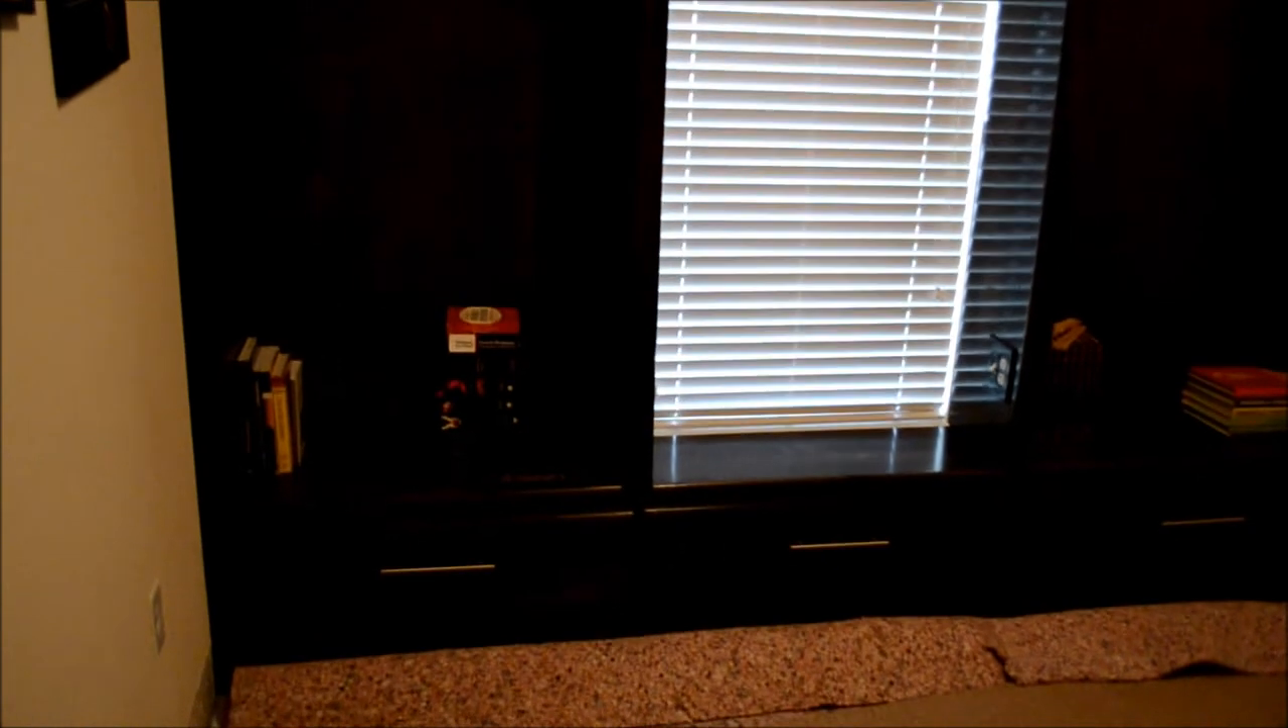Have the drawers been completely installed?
Yes.